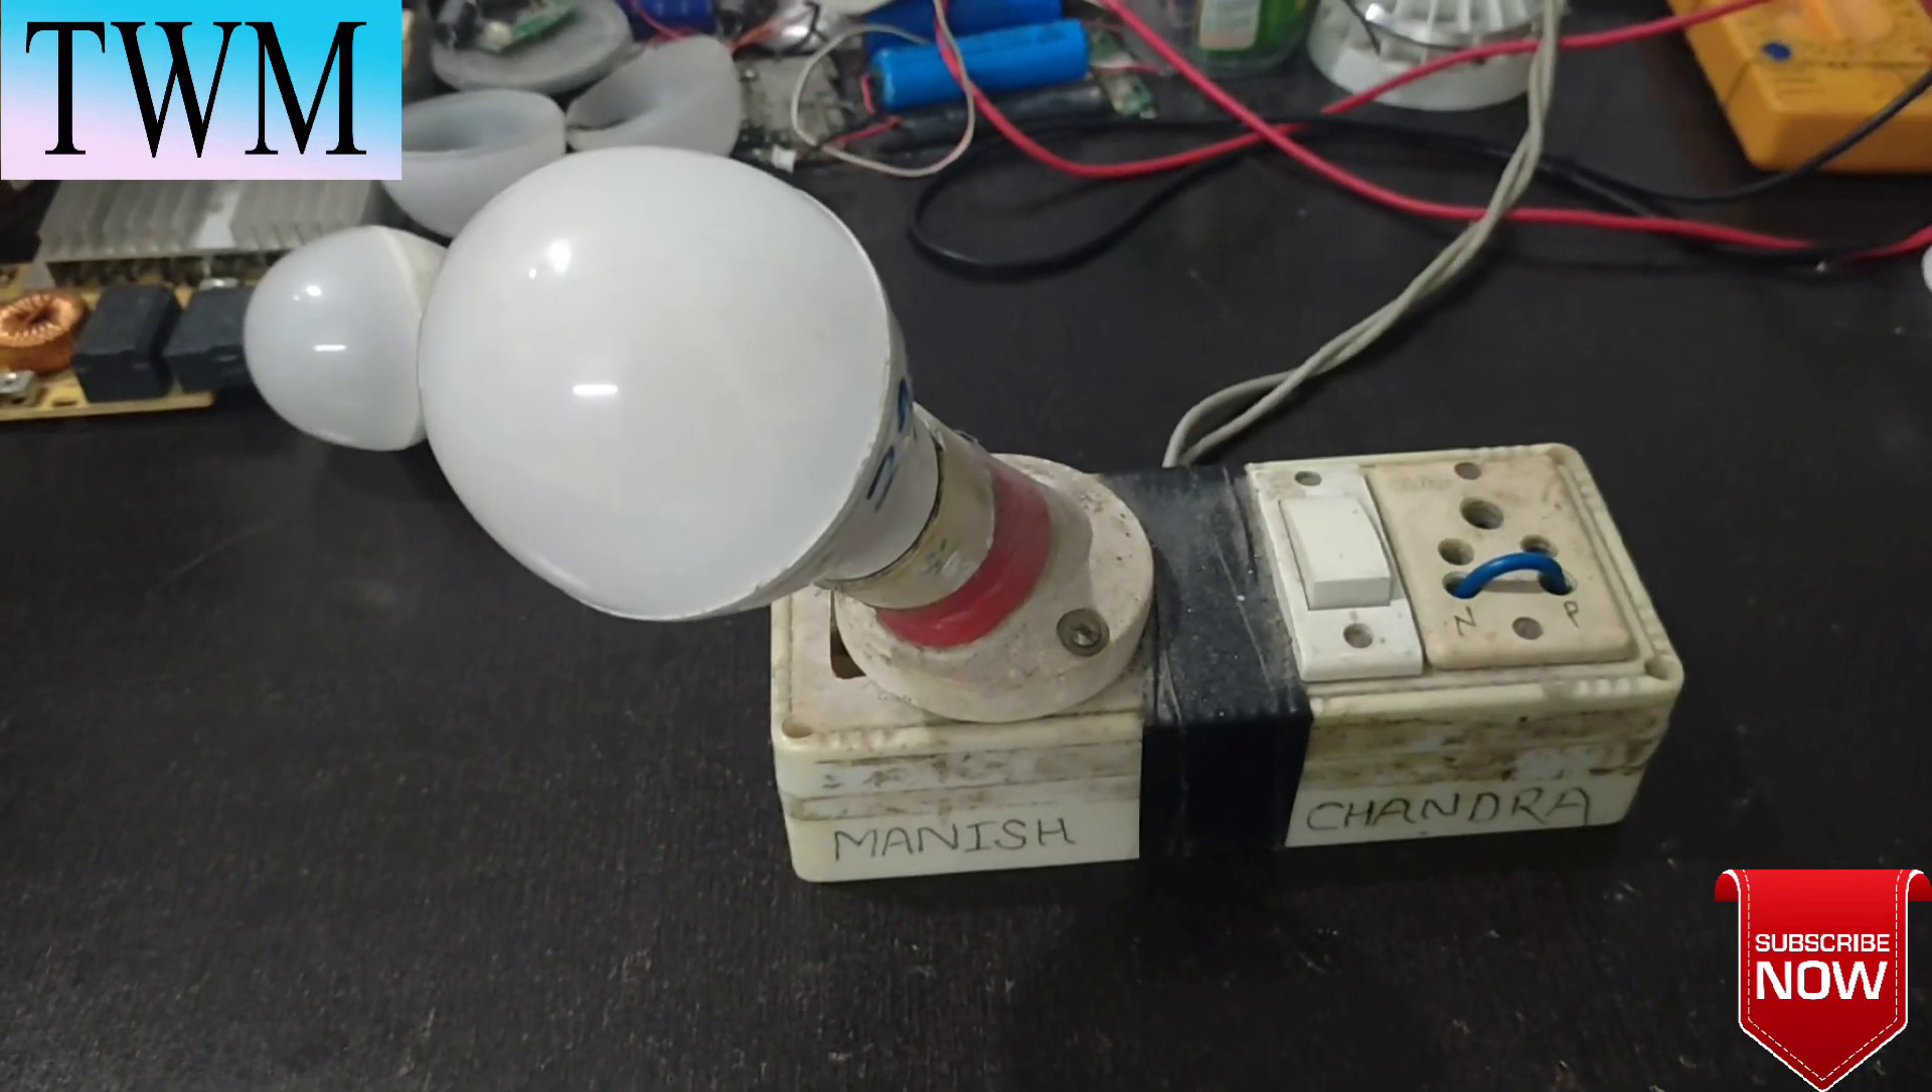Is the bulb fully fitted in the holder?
Yes.